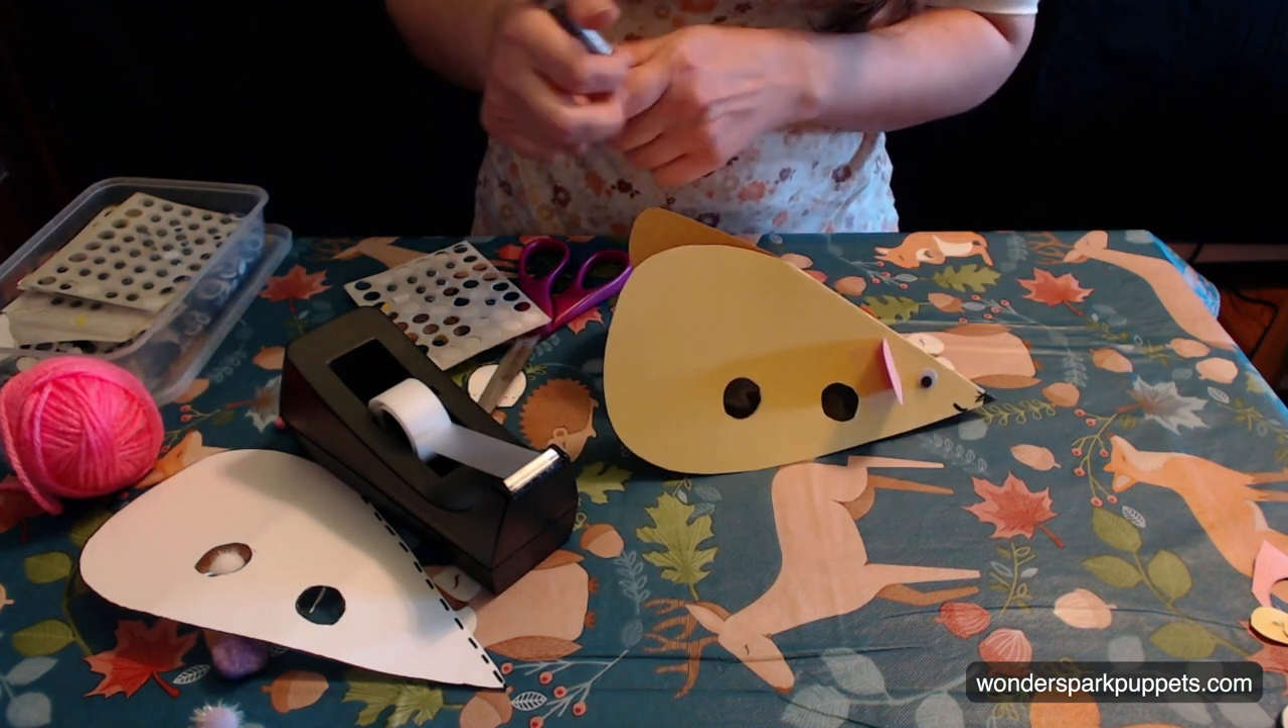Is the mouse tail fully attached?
No.